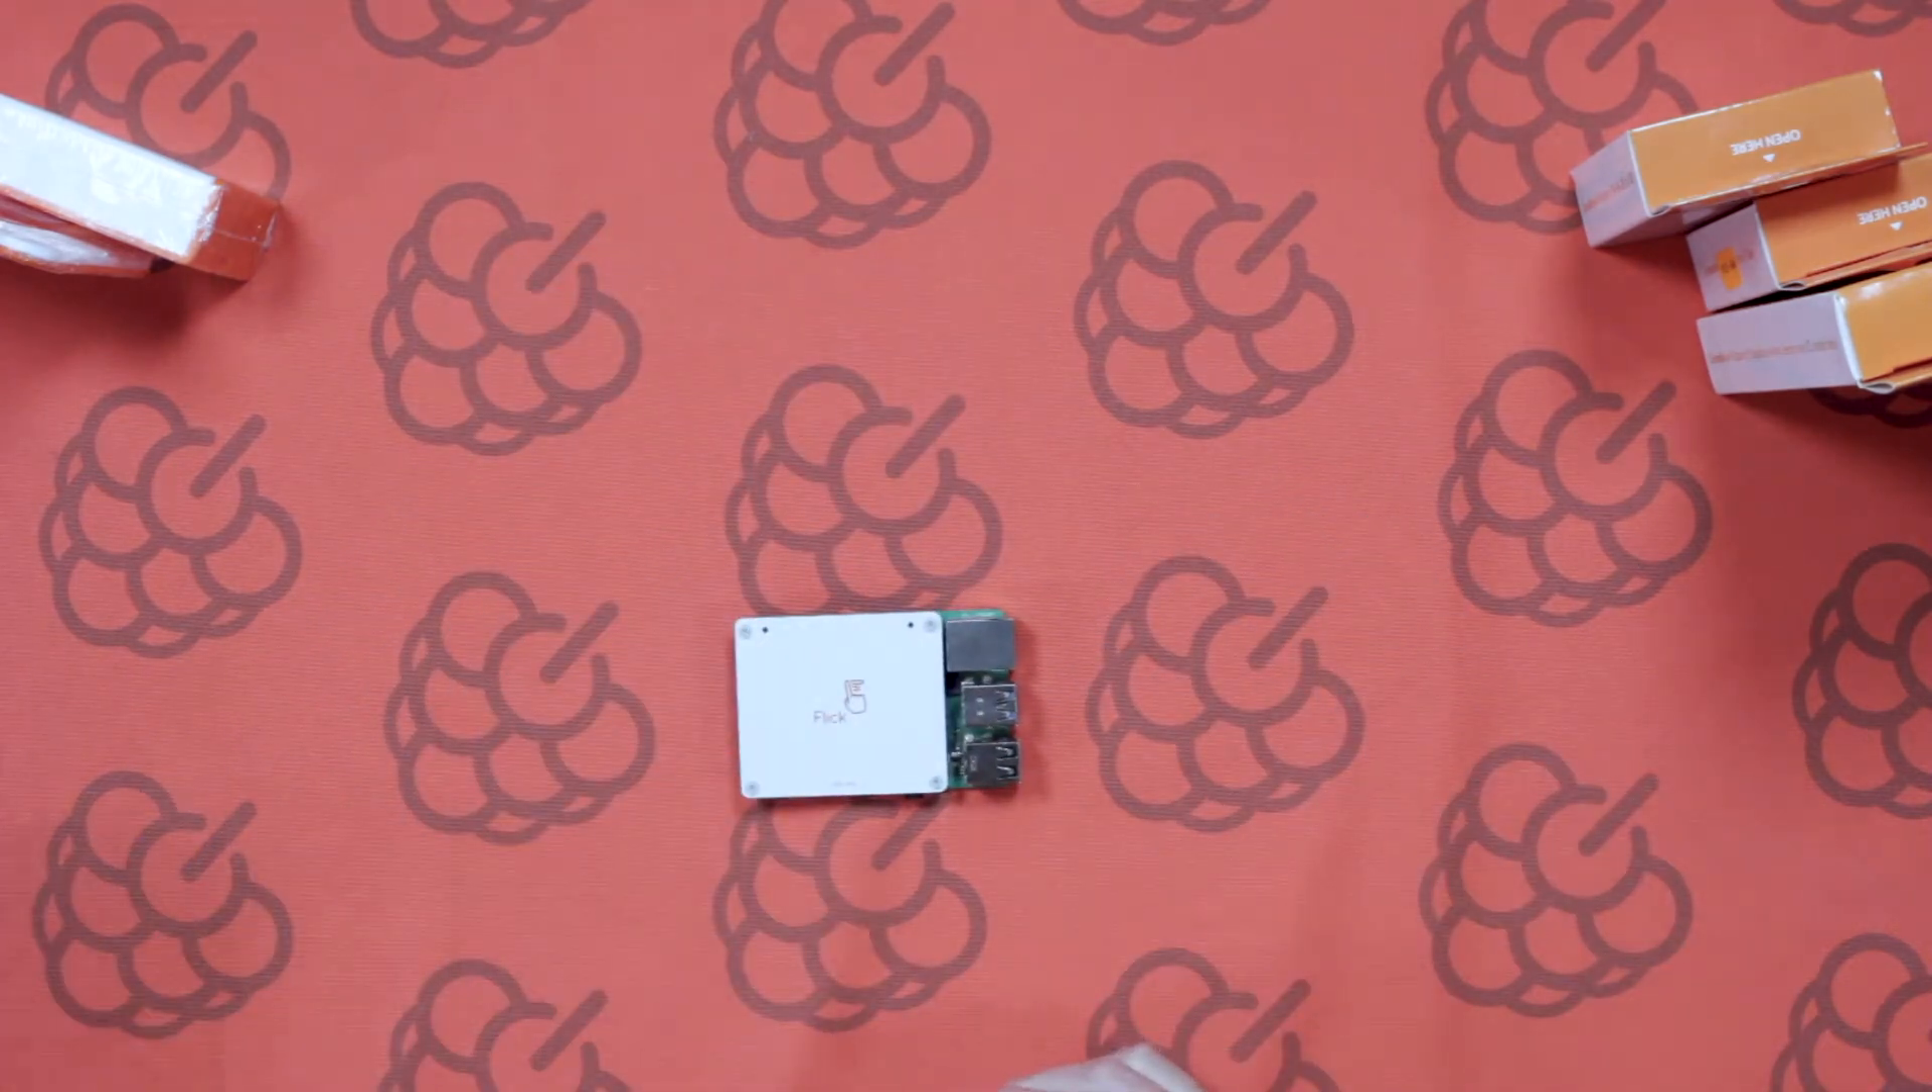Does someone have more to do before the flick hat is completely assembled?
No.